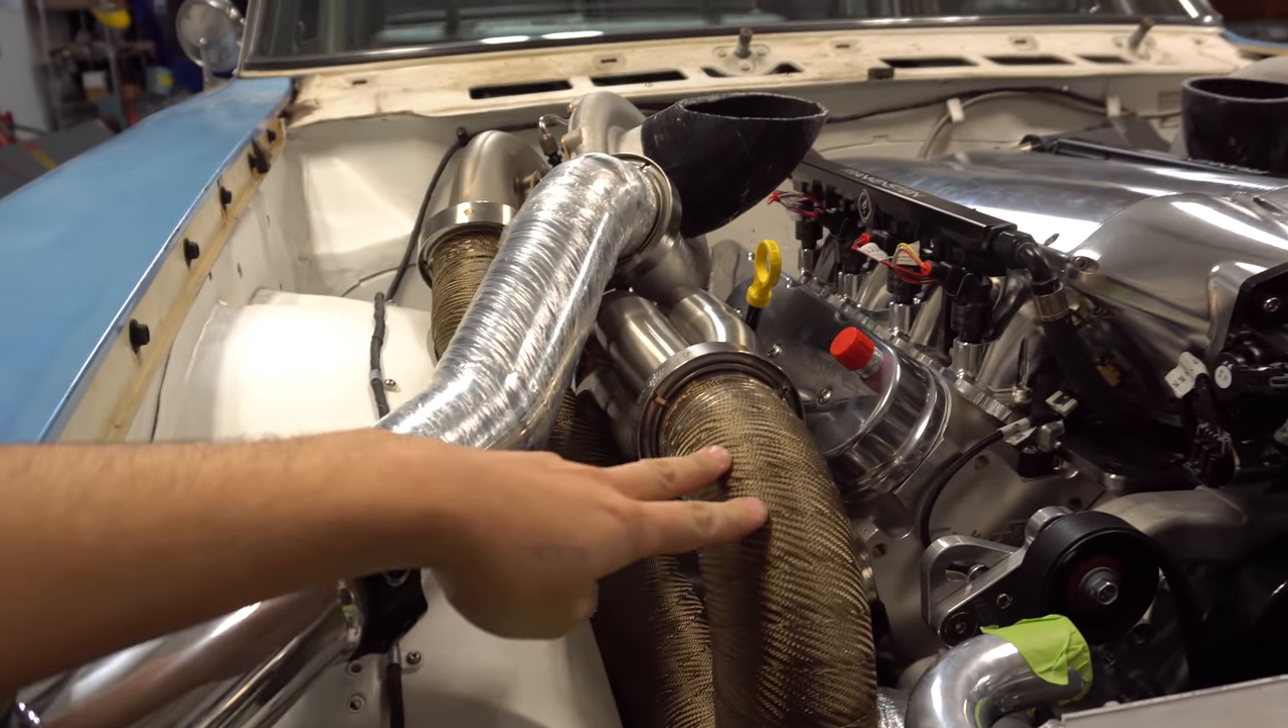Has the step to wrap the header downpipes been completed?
Yes.